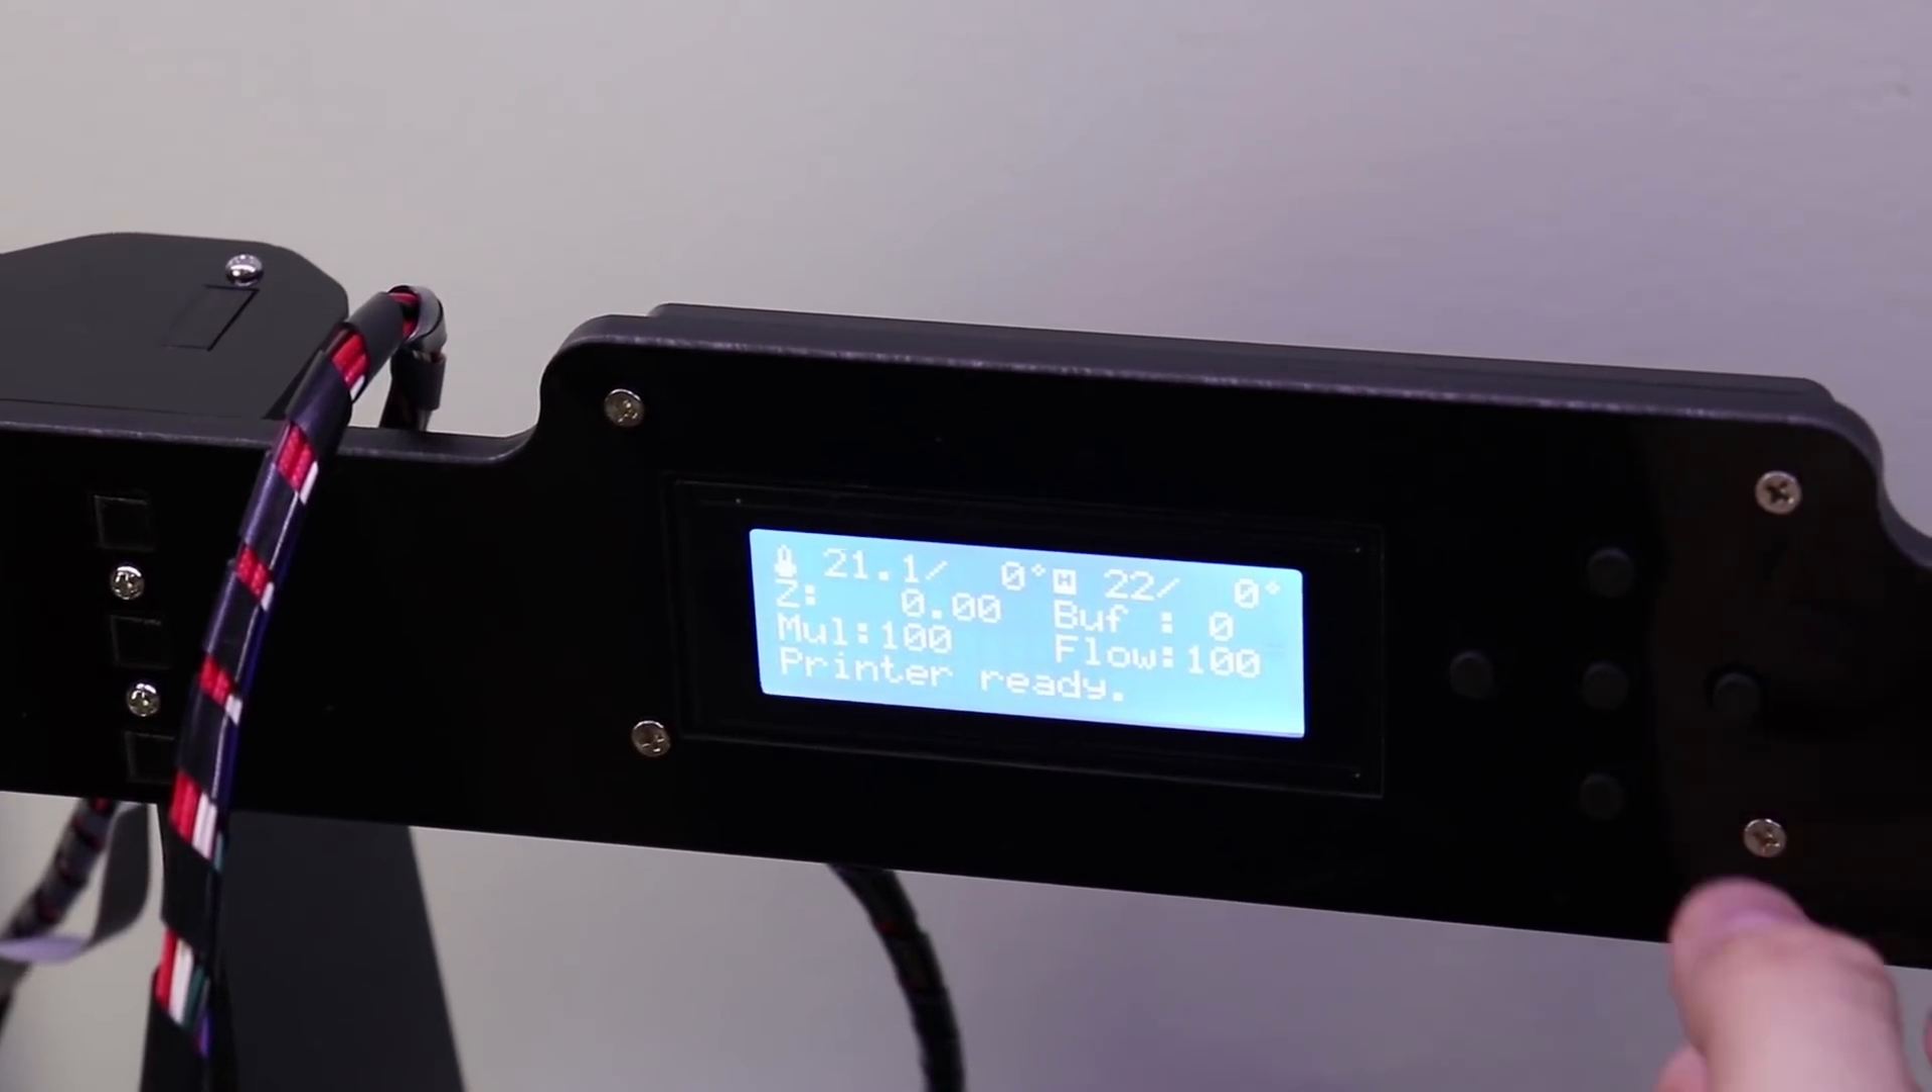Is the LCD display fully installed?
Yes.